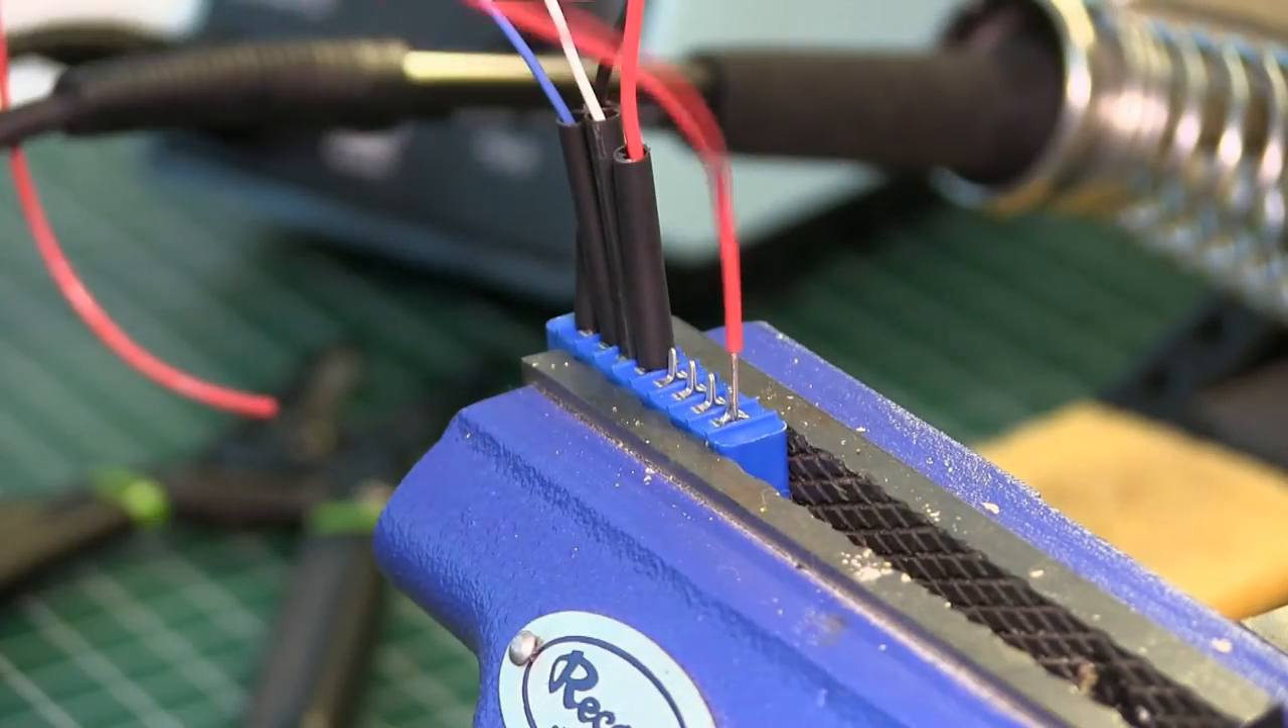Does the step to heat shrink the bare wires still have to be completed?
Yes.